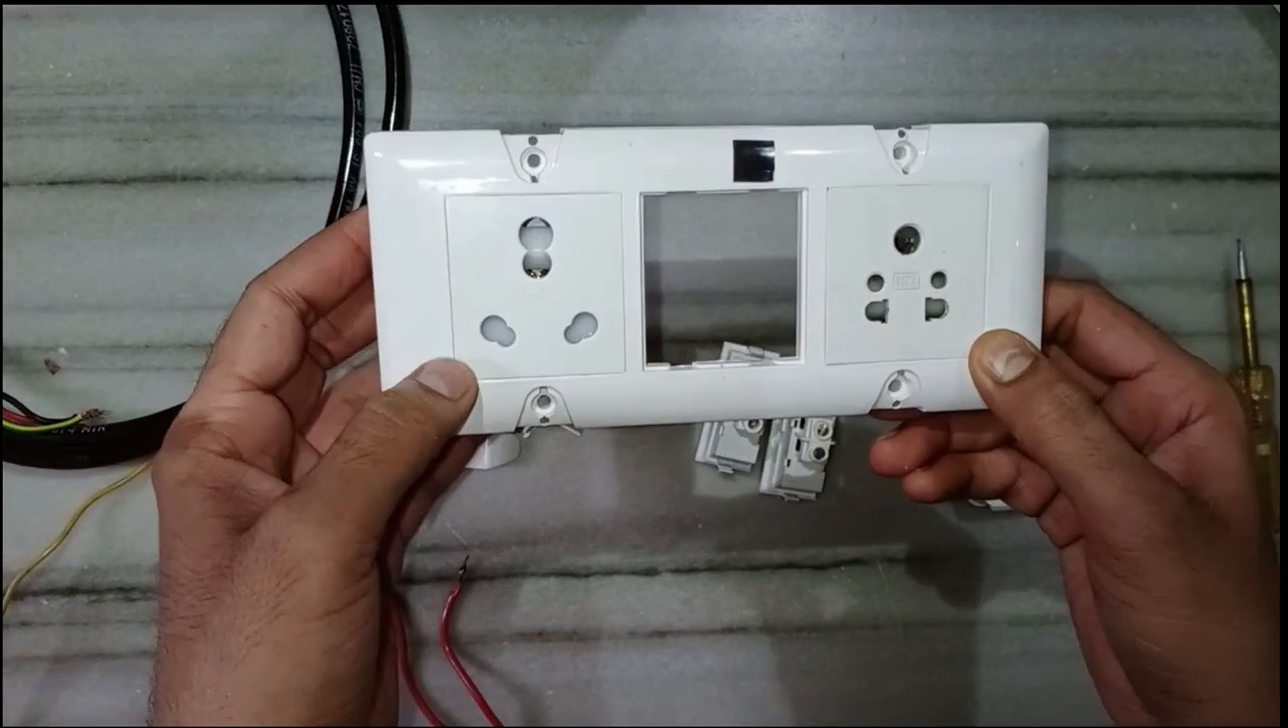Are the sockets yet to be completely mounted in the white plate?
No.